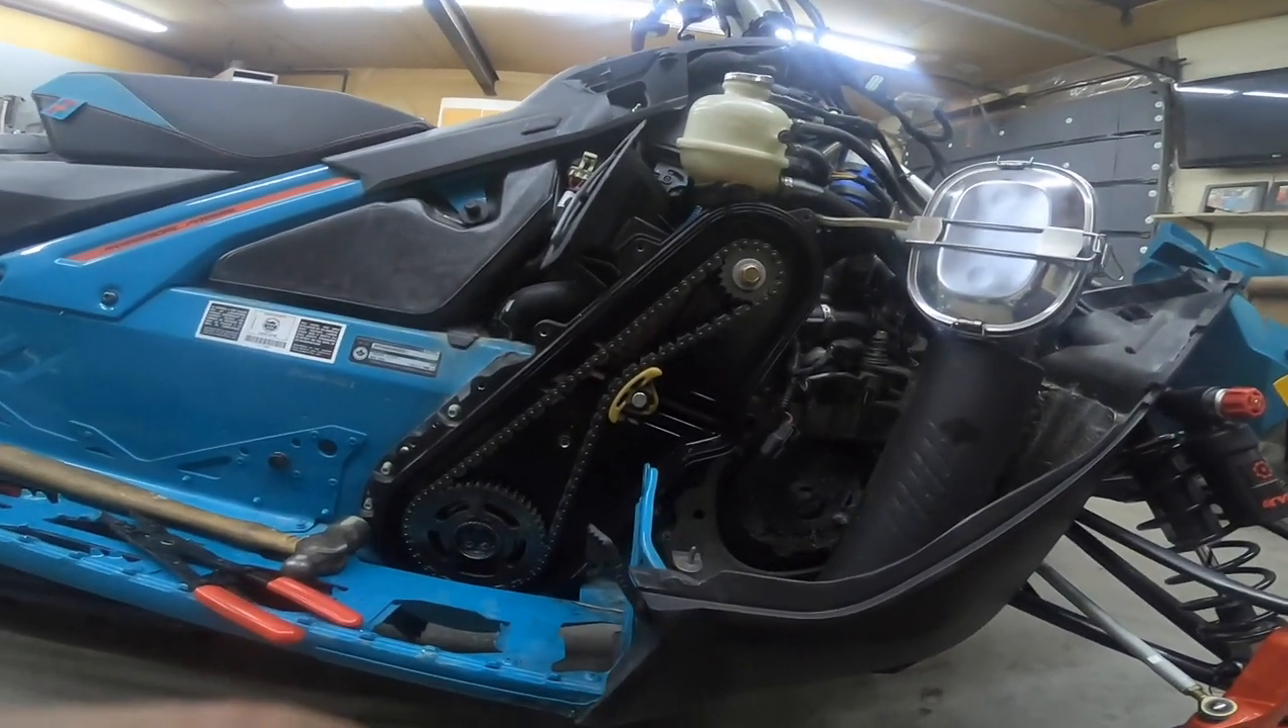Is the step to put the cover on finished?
No.